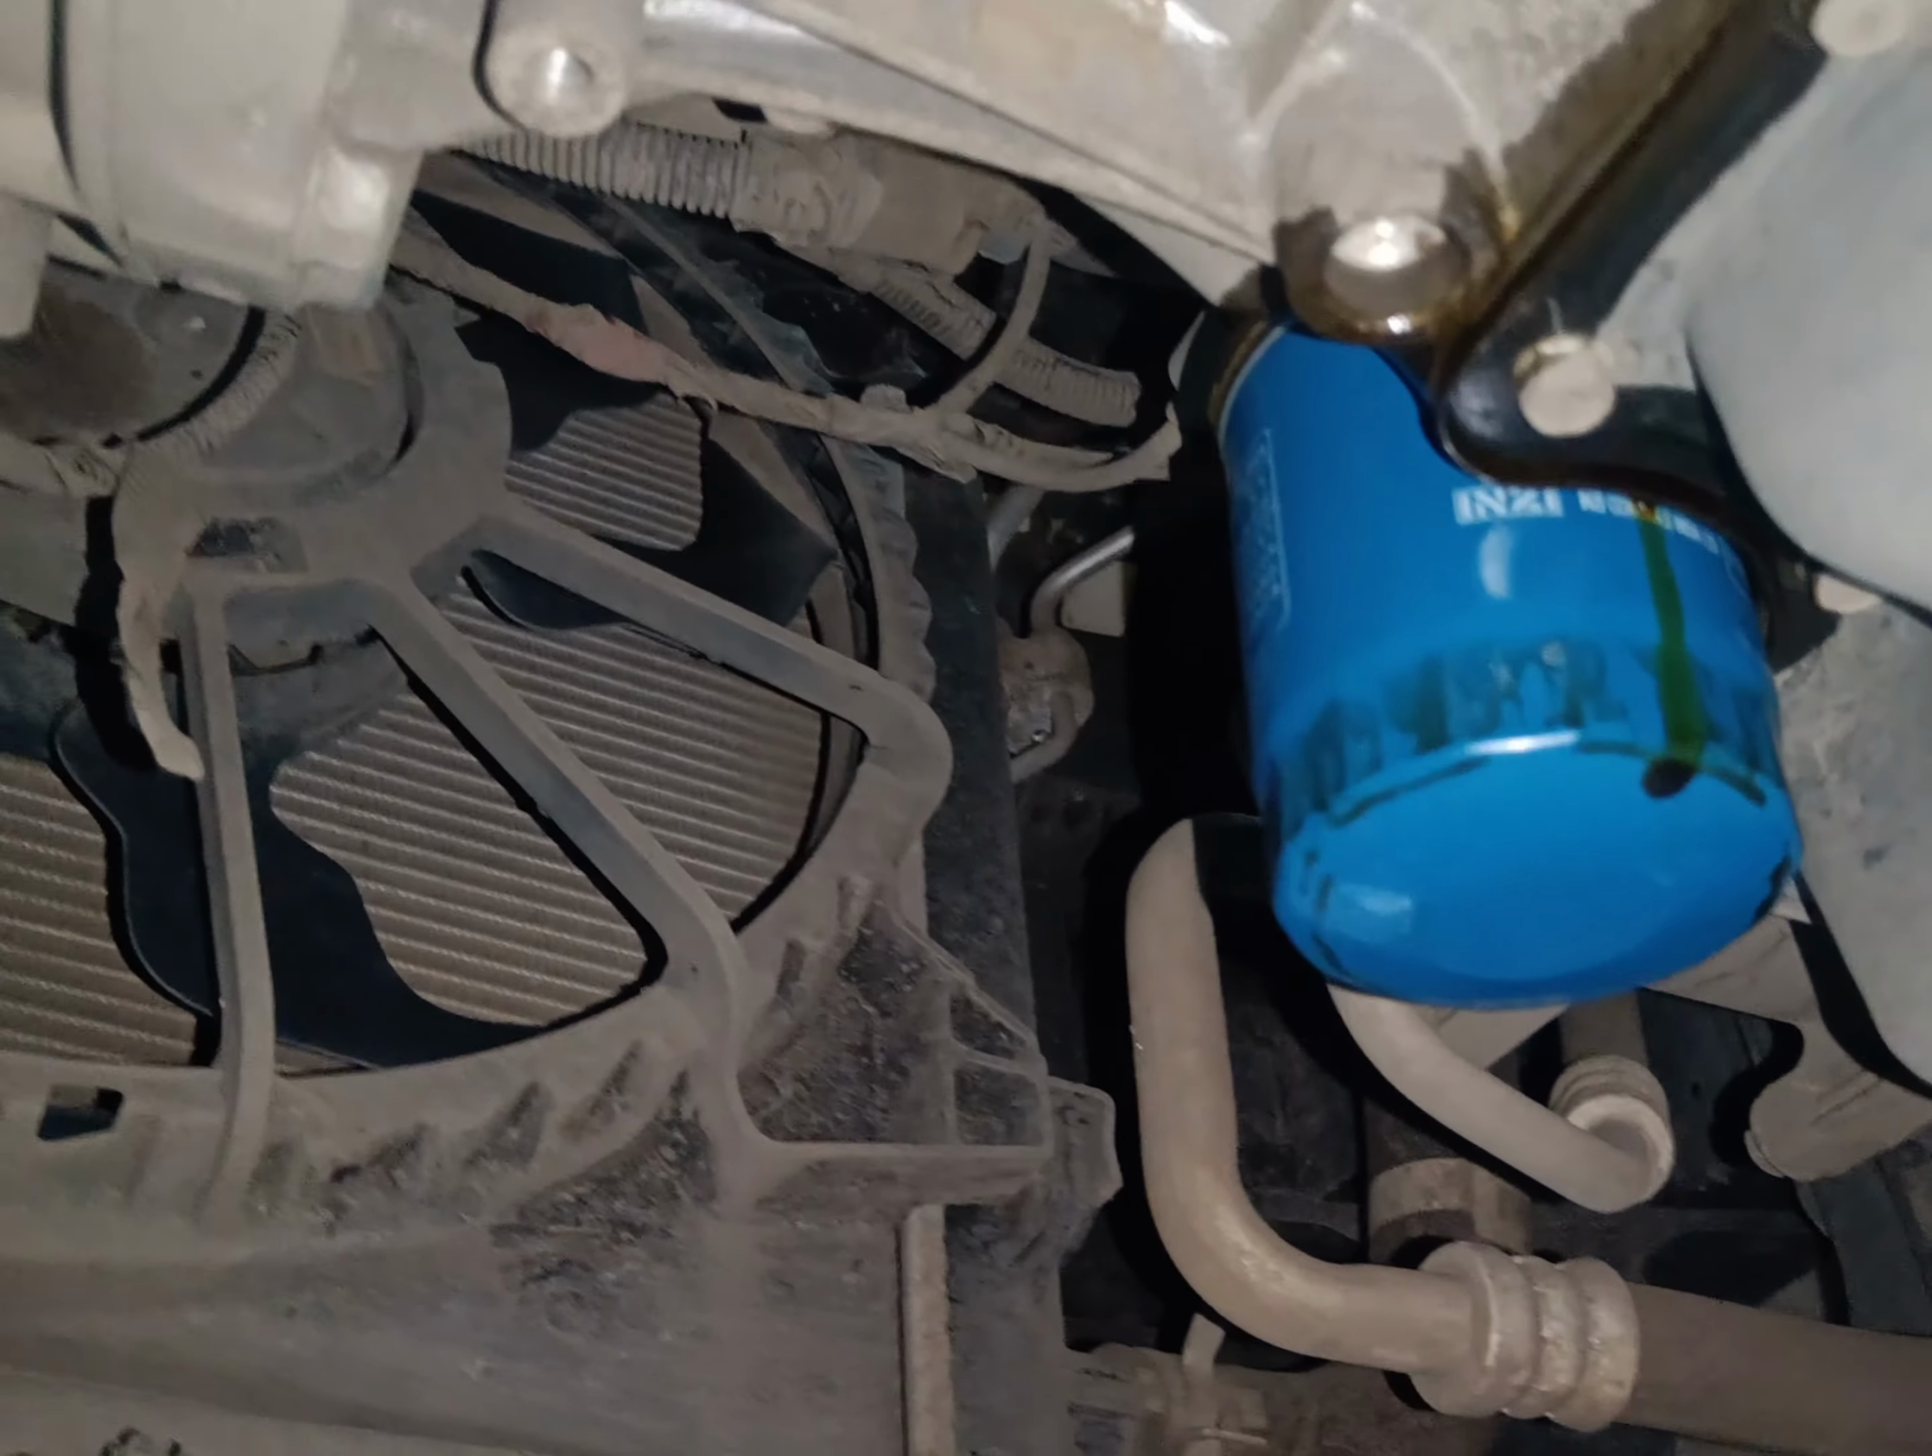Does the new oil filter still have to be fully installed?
No.